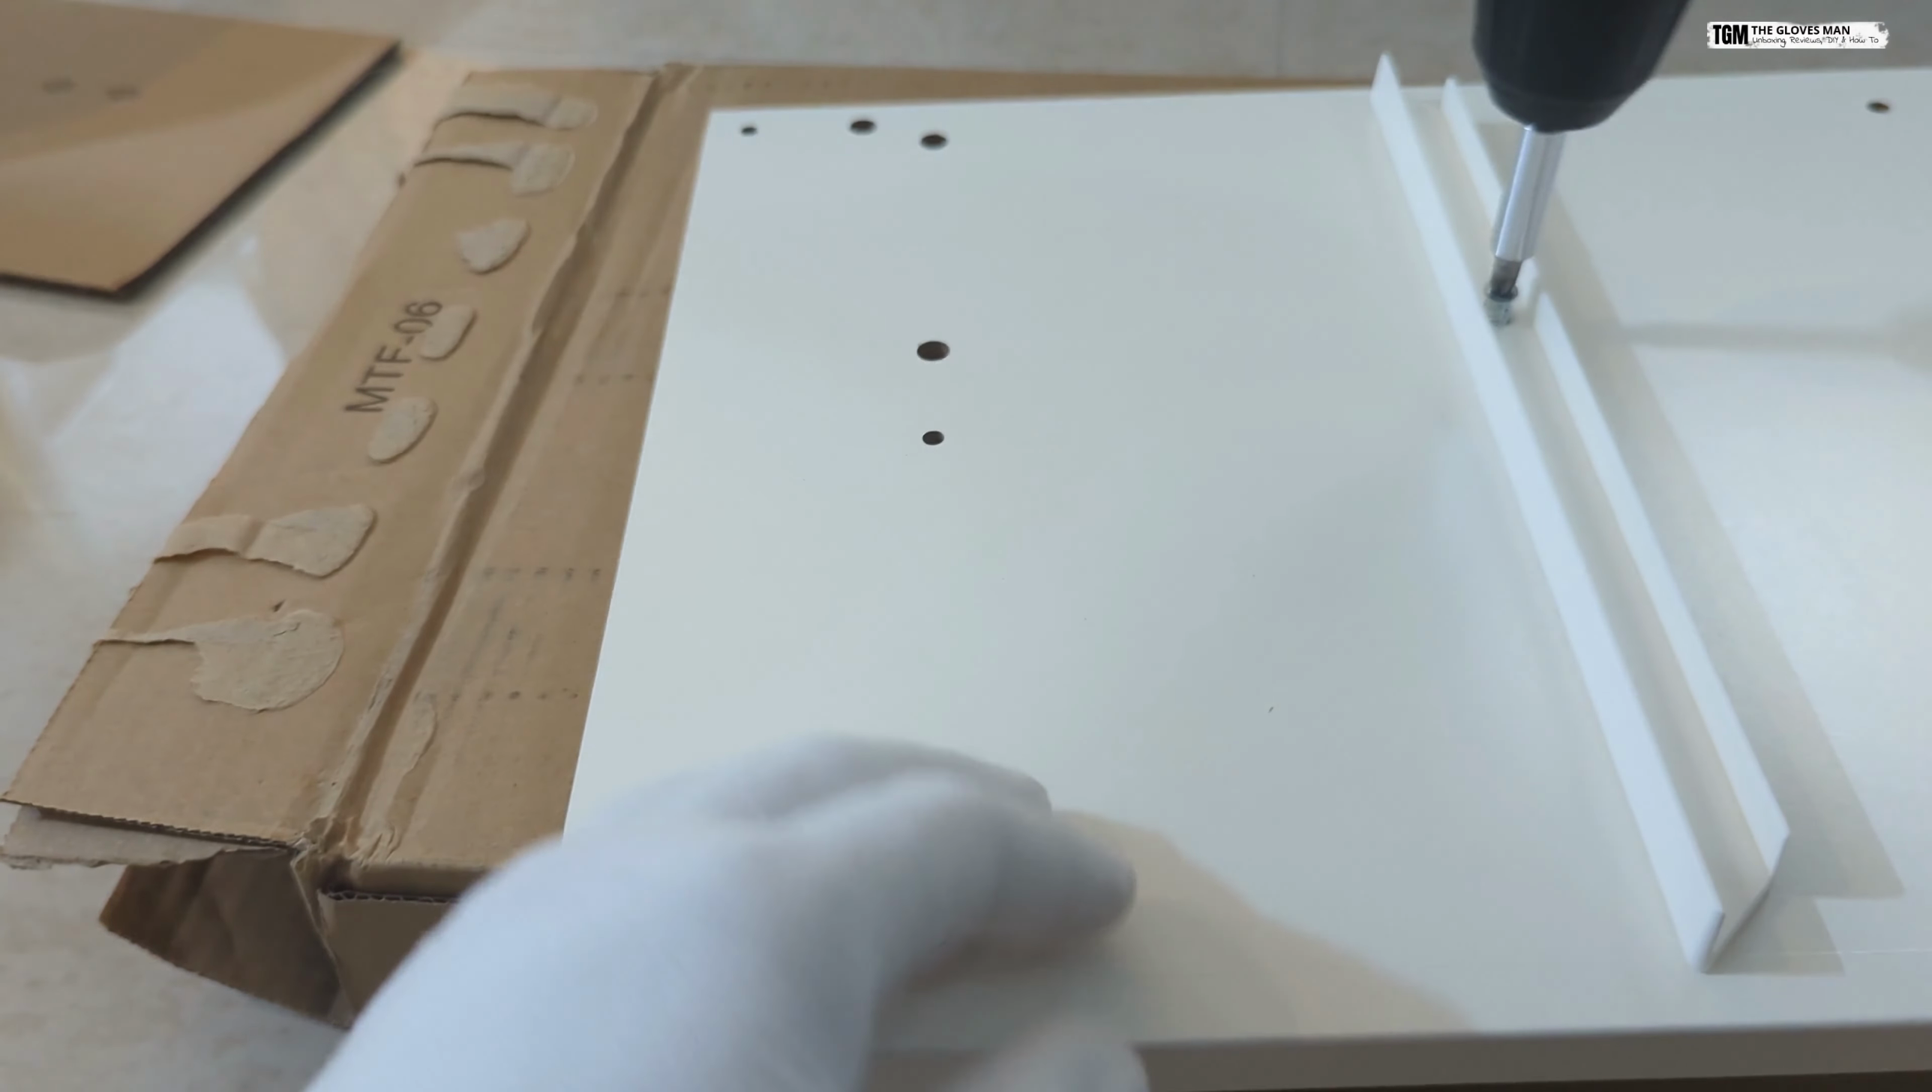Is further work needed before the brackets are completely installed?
Yes.